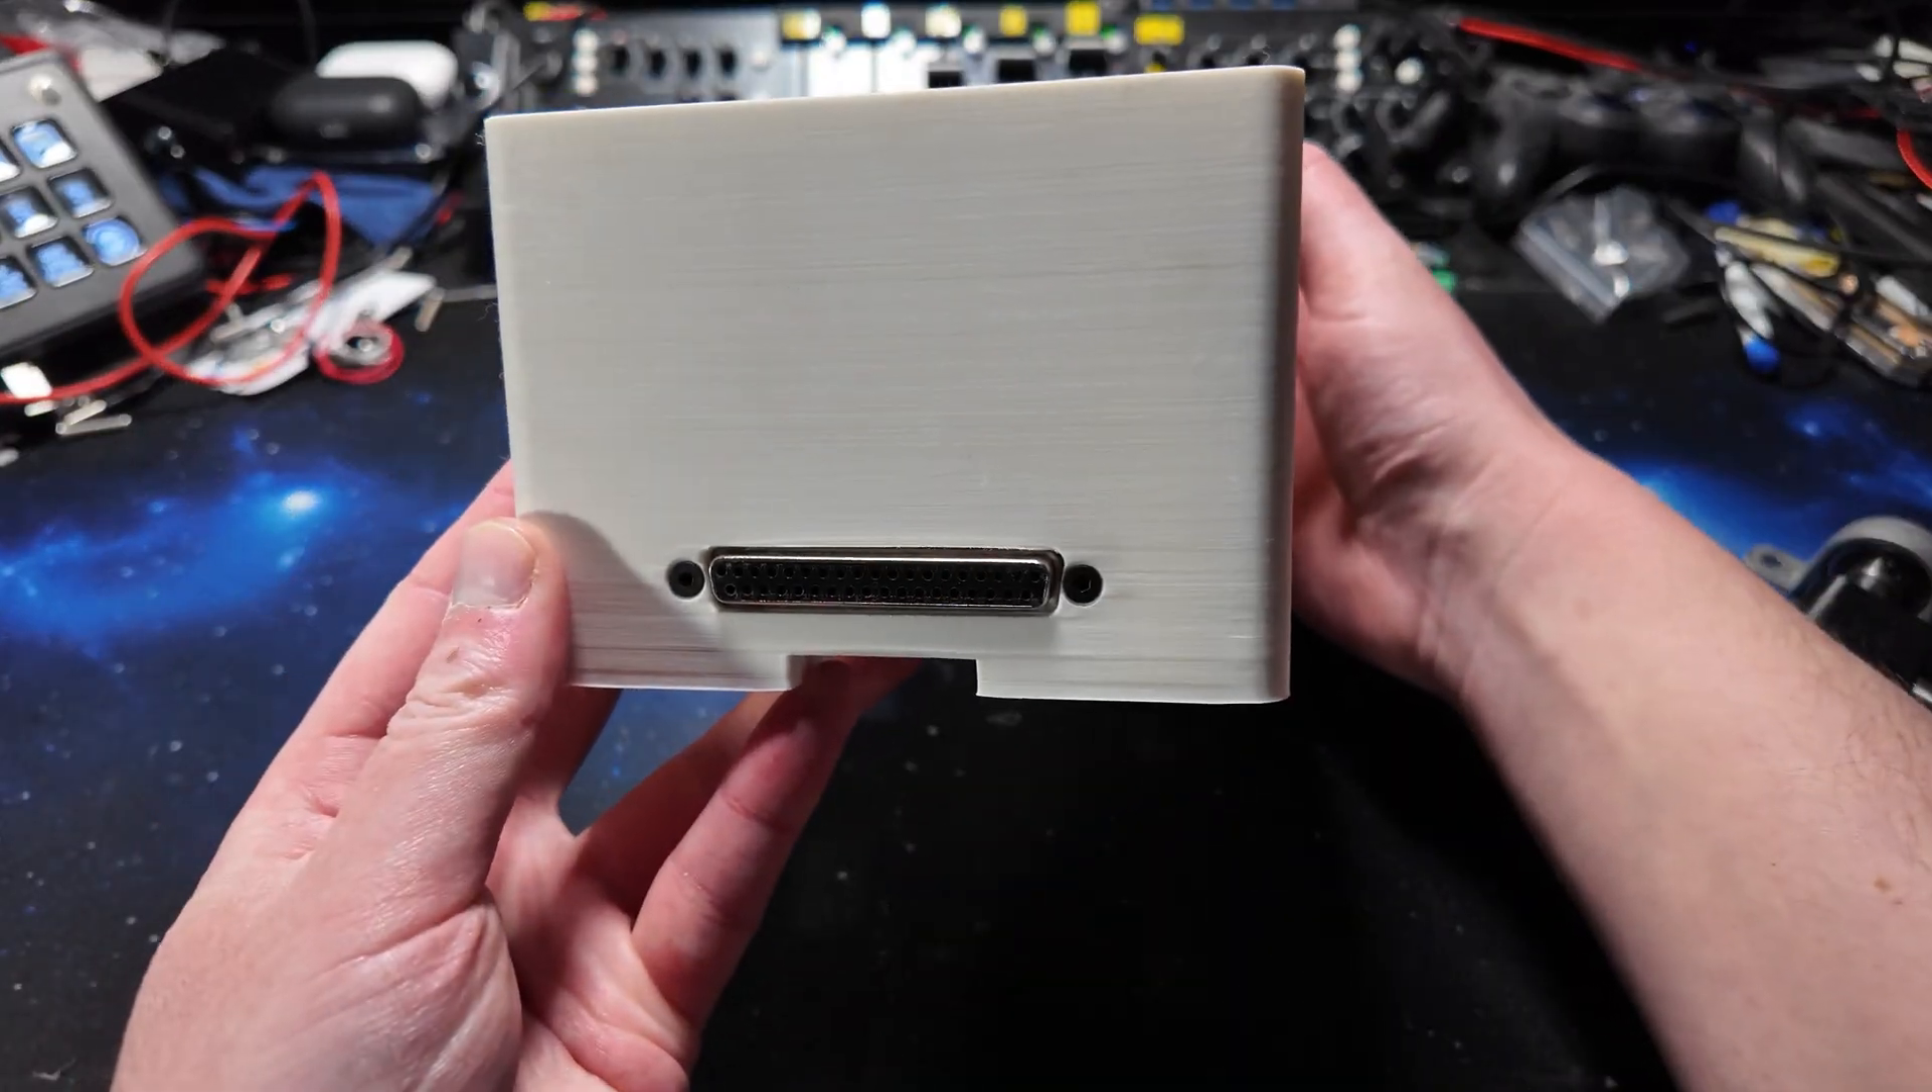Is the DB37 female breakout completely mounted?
Yes.